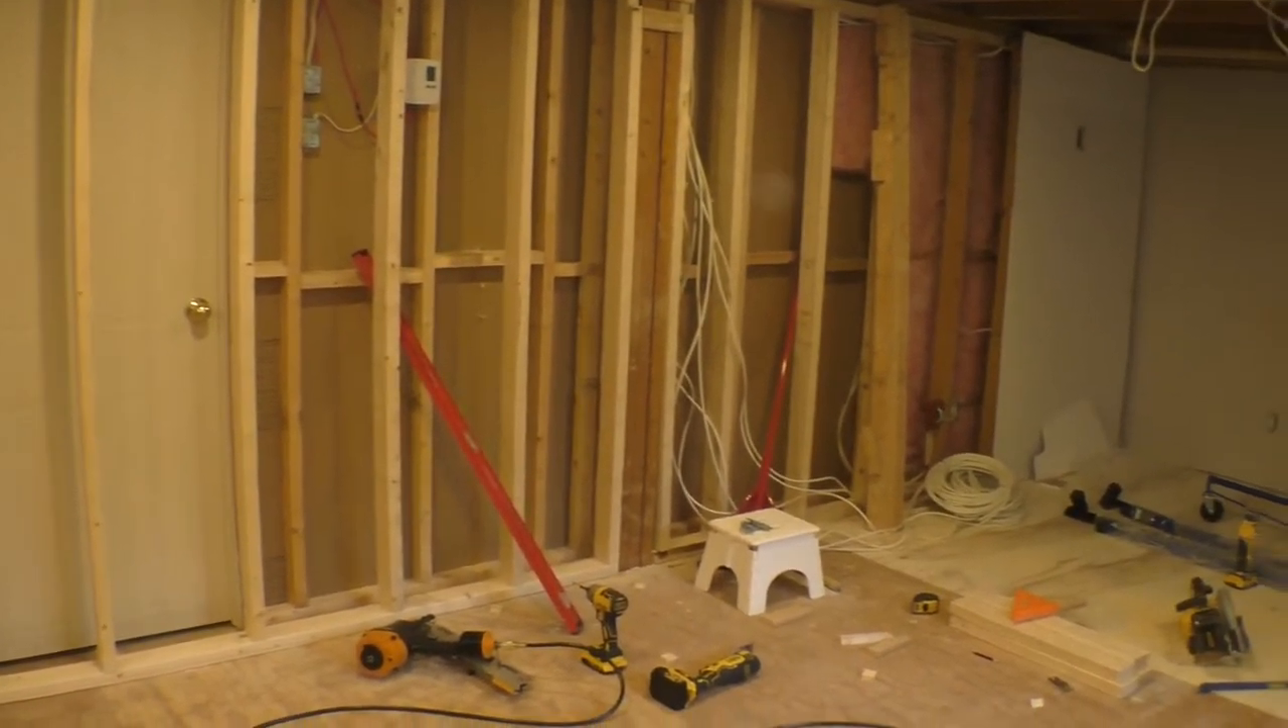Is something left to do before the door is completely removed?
Yes.